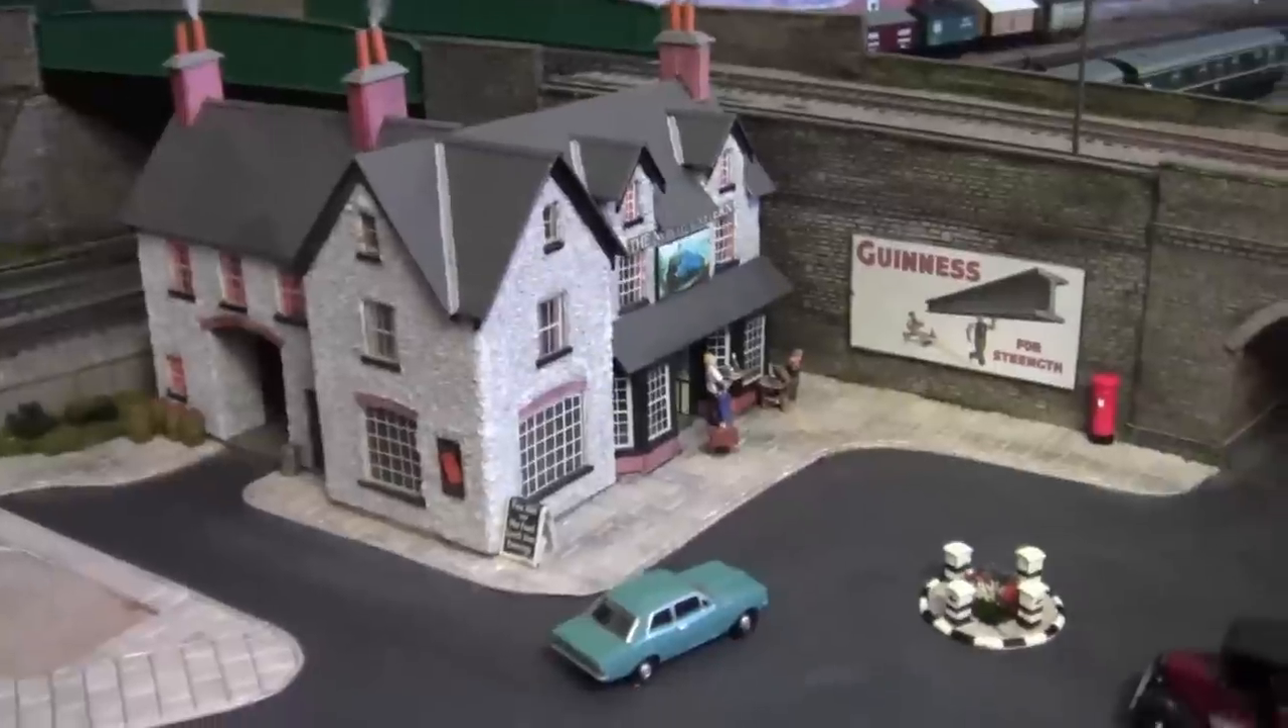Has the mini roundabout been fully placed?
Yes.